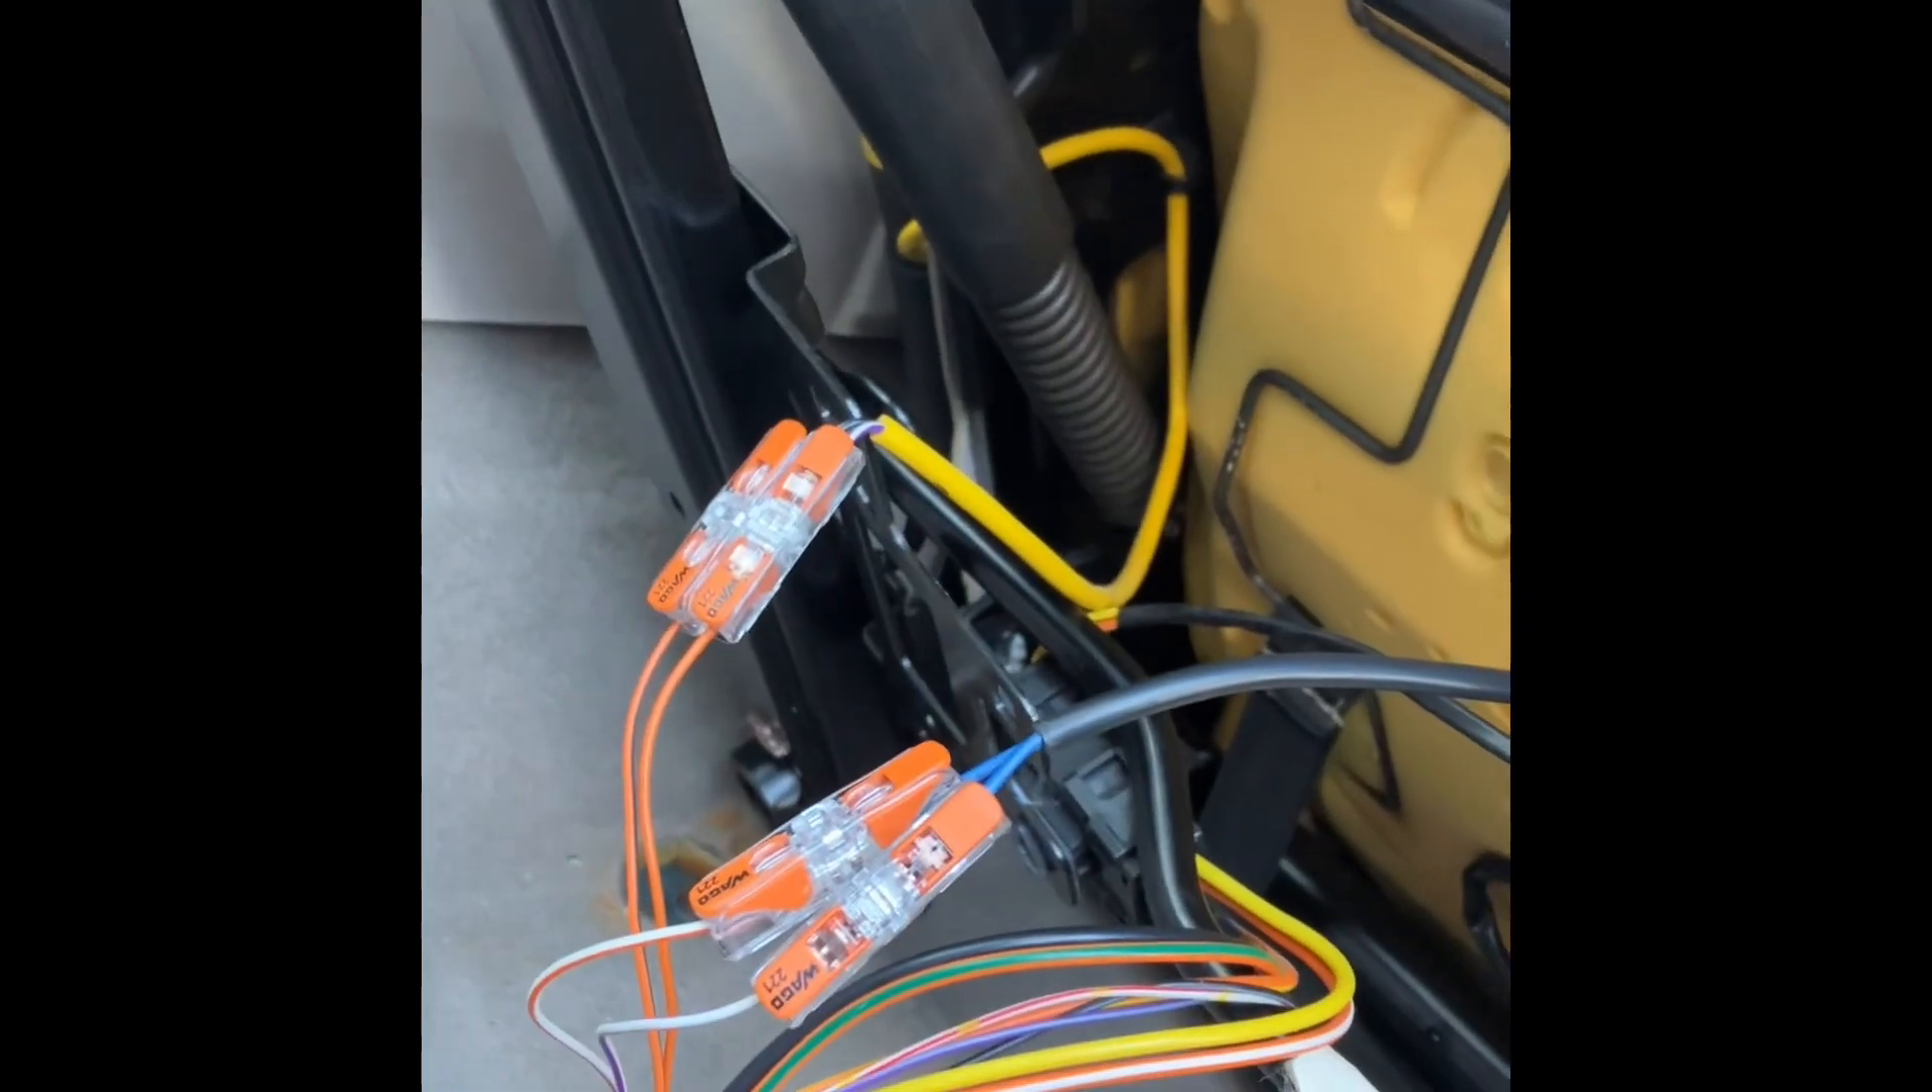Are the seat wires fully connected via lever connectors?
Yes.